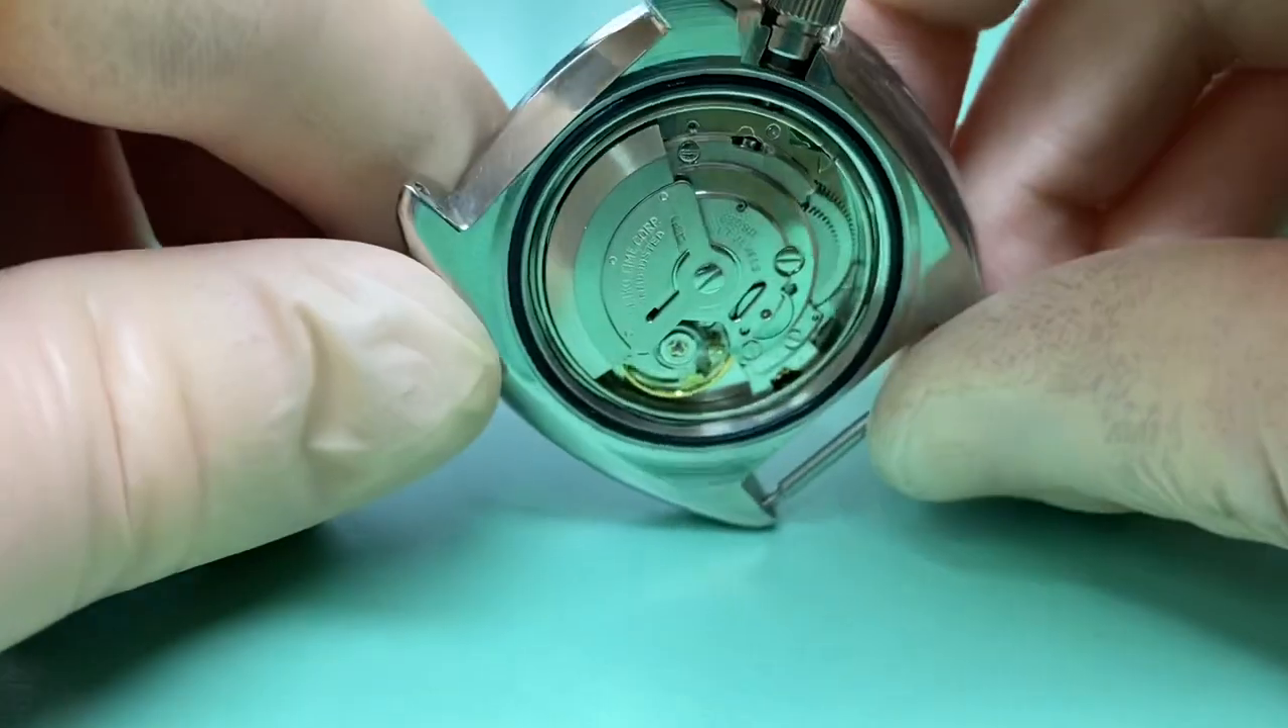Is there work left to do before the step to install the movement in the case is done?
No.